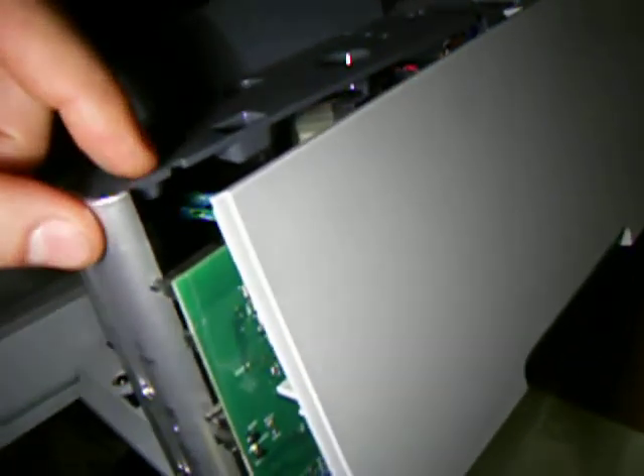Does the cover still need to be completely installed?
Yes.